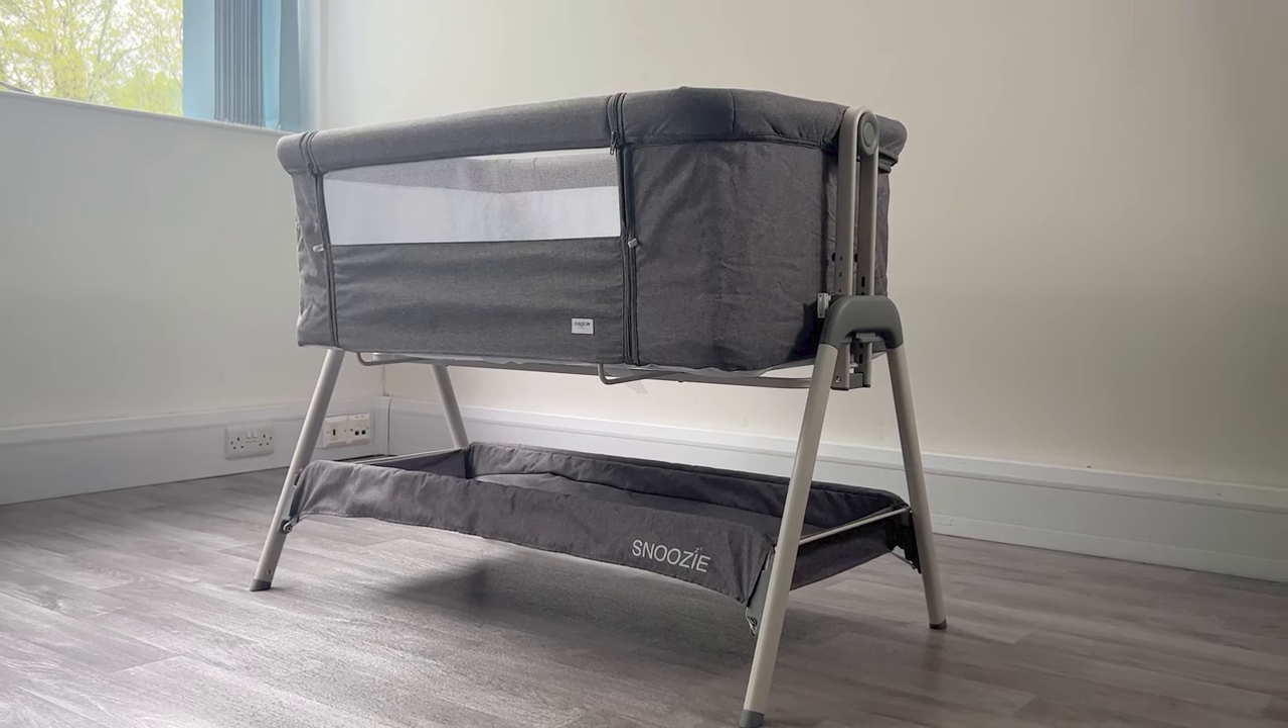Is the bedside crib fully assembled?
Yes.